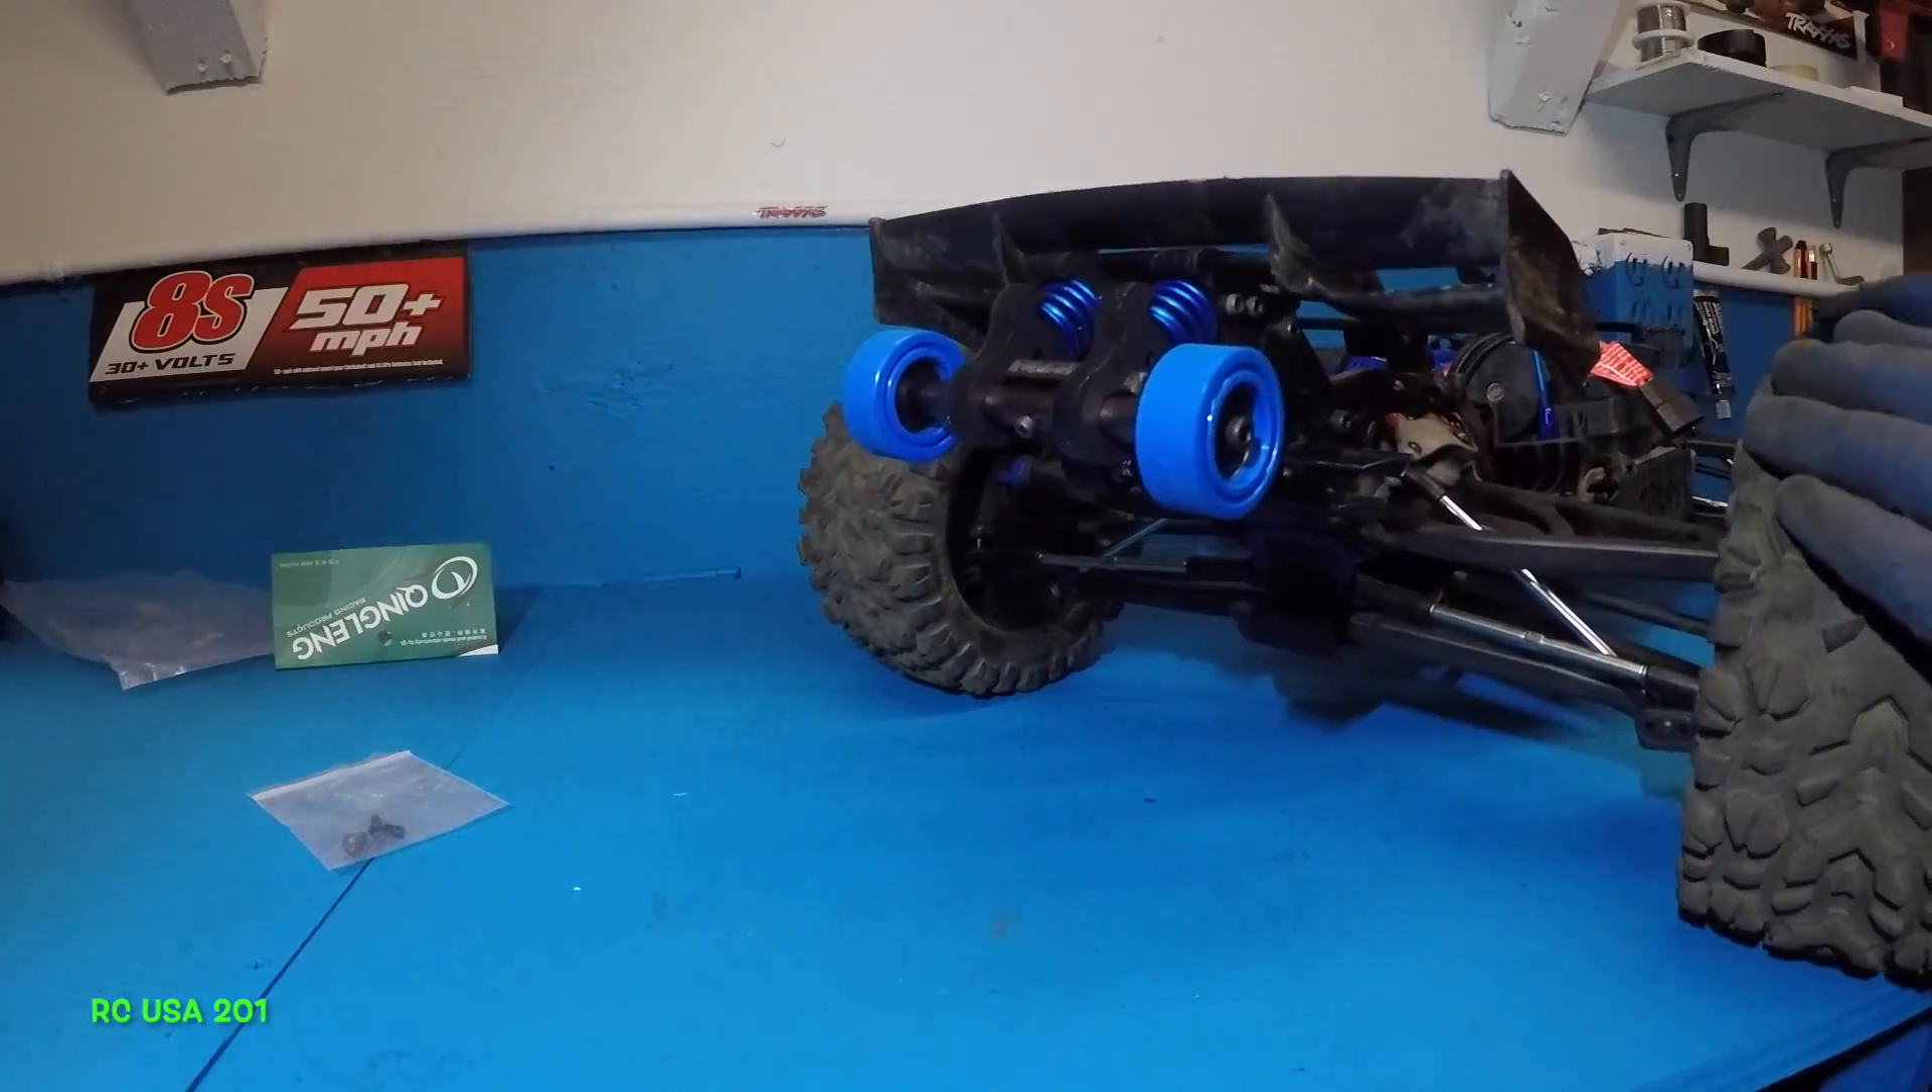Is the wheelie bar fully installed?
Yes.